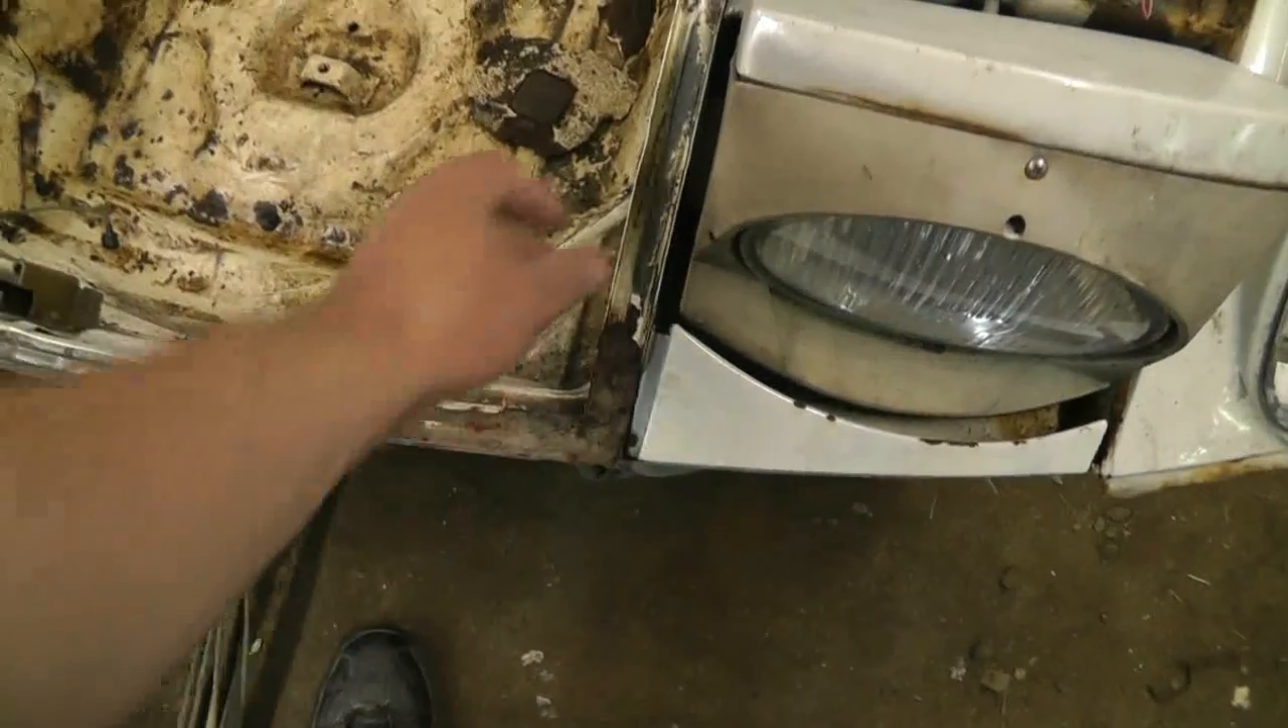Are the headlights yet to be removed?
Yes.